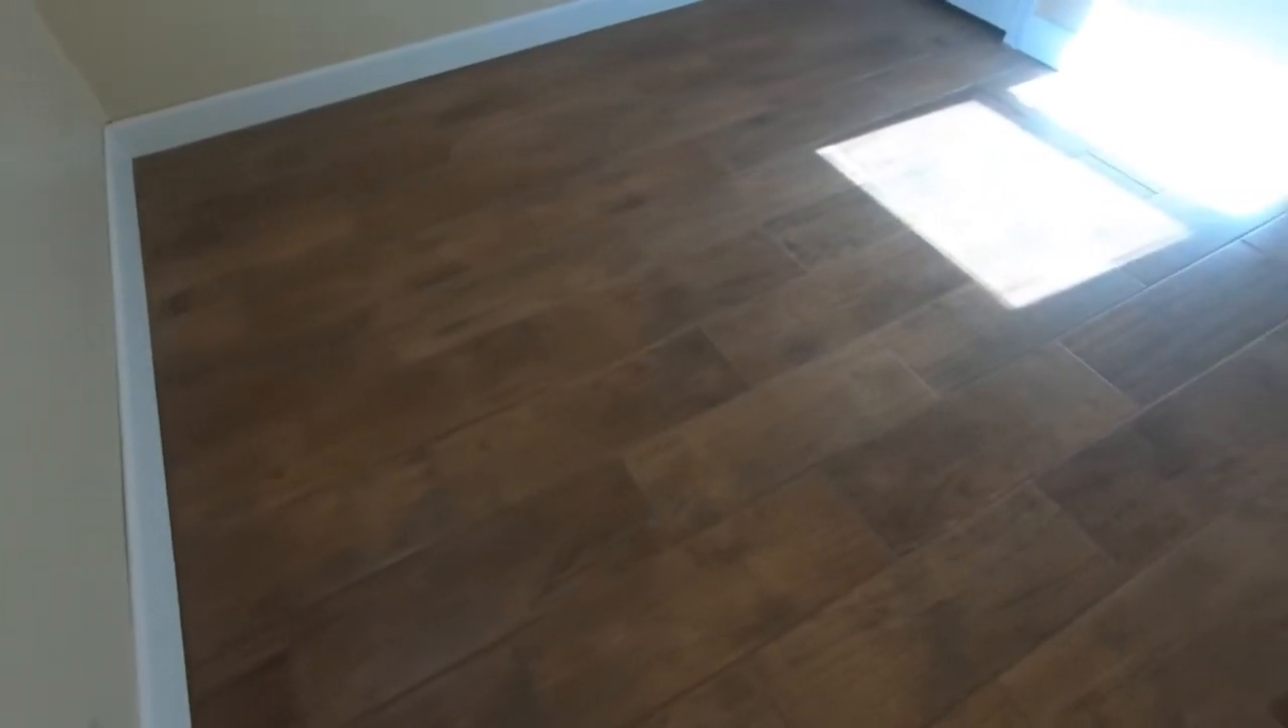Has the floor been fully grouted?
Yes.